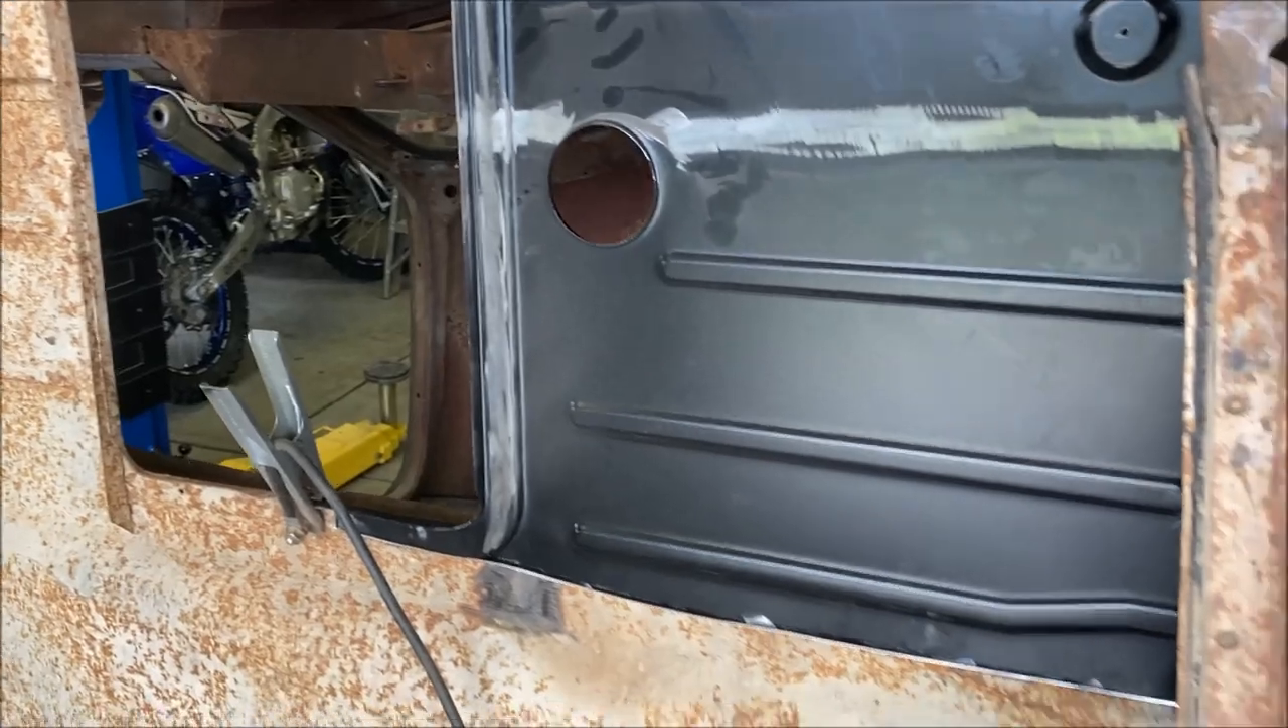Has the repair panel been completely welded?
No.